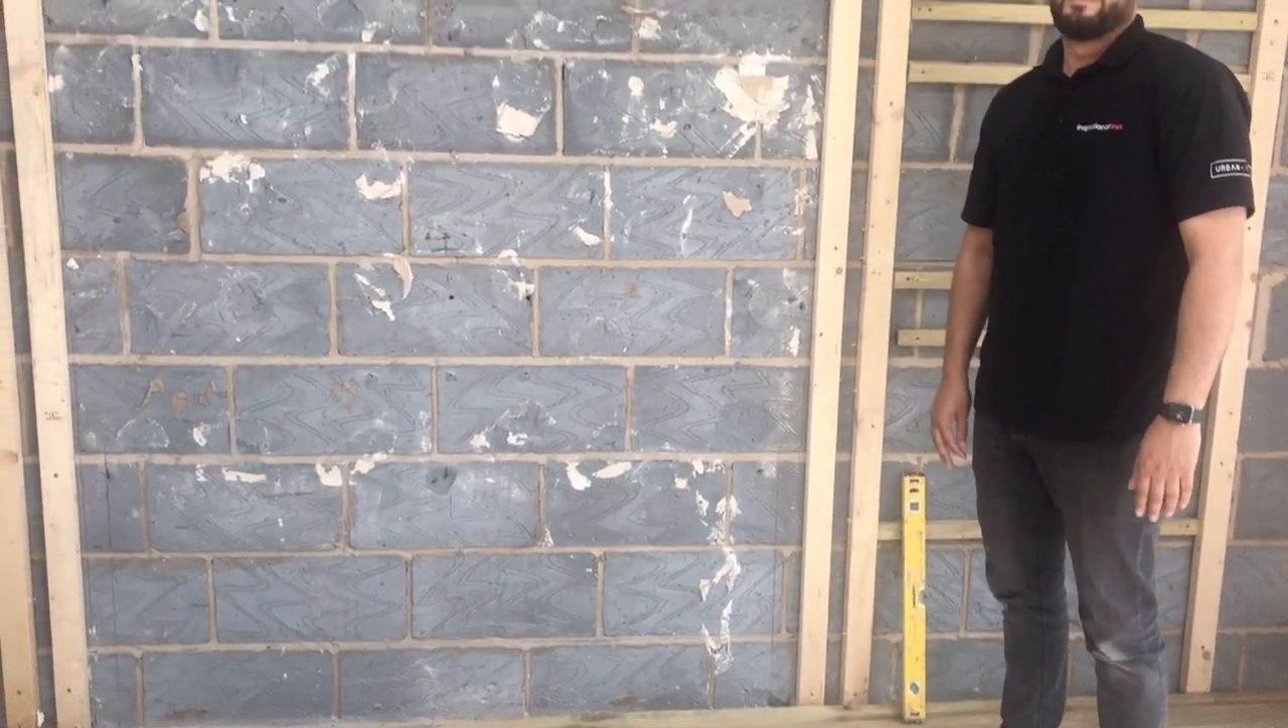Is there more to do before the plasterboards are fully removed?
No.